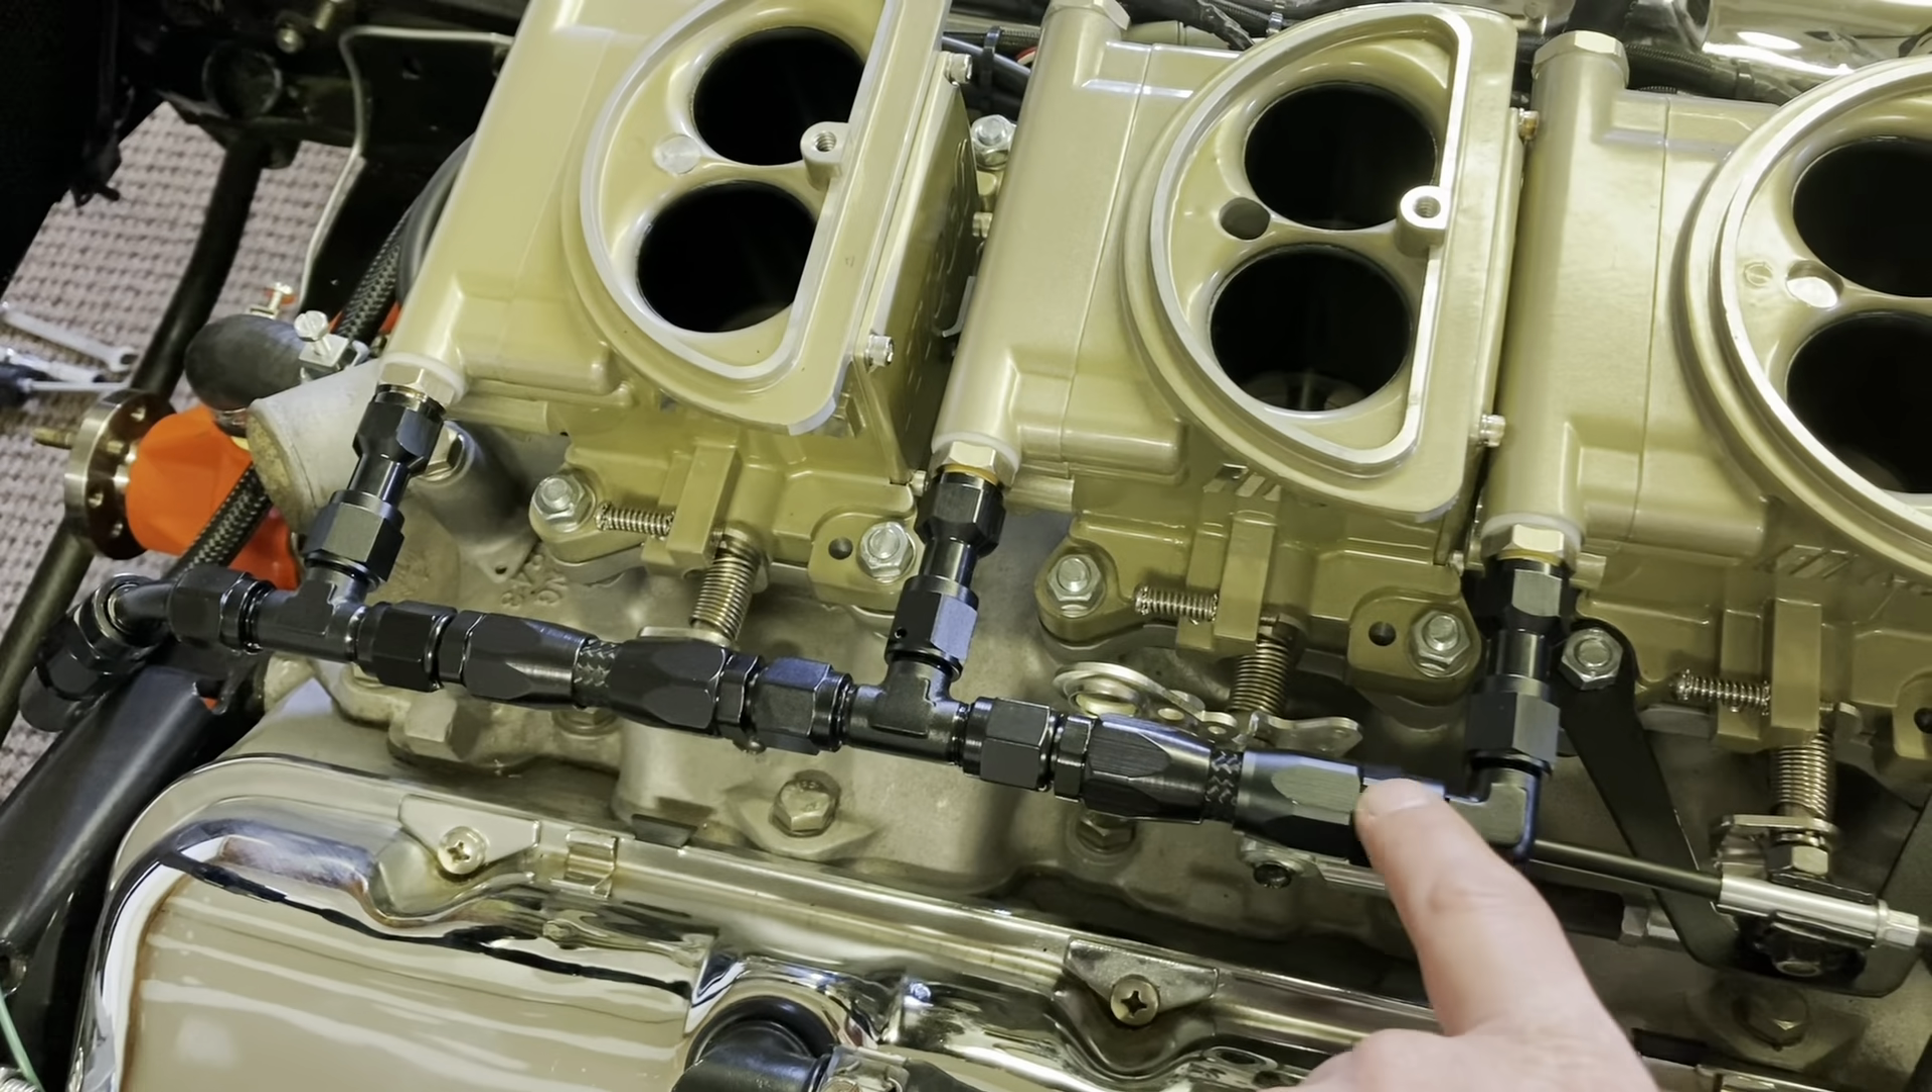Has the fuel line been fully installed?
Yes.